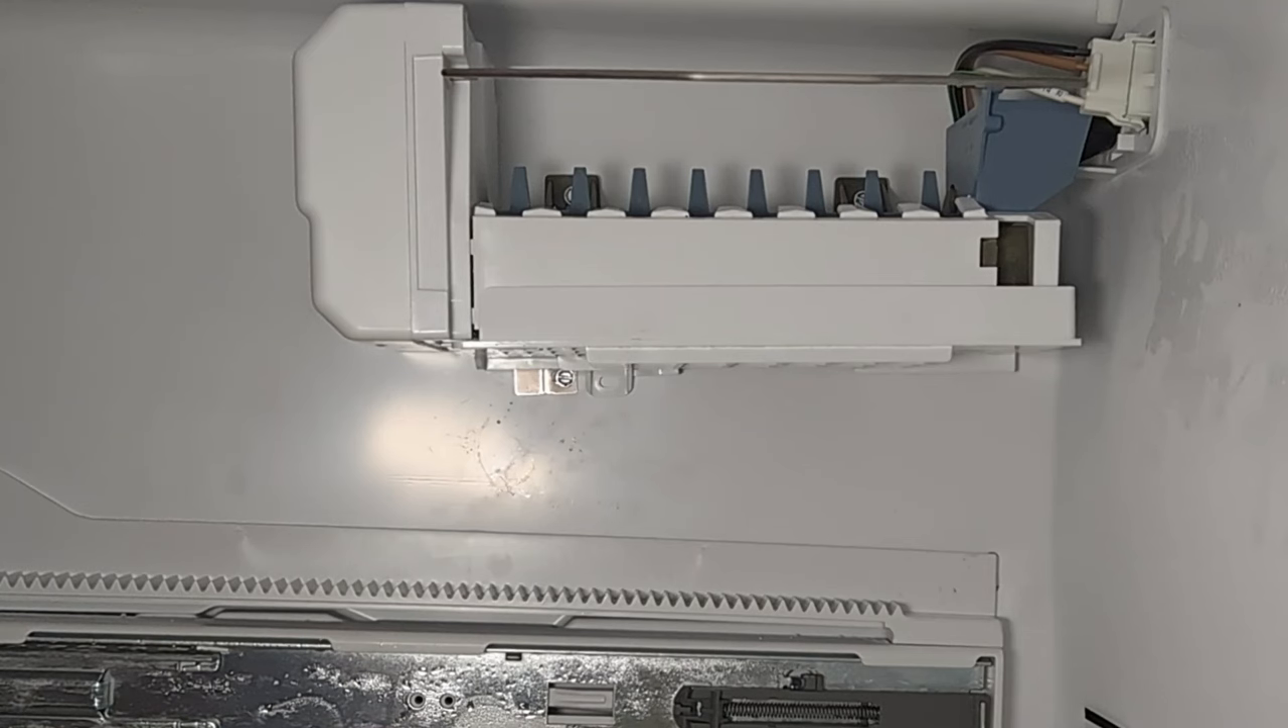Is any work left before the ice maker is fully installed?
No.